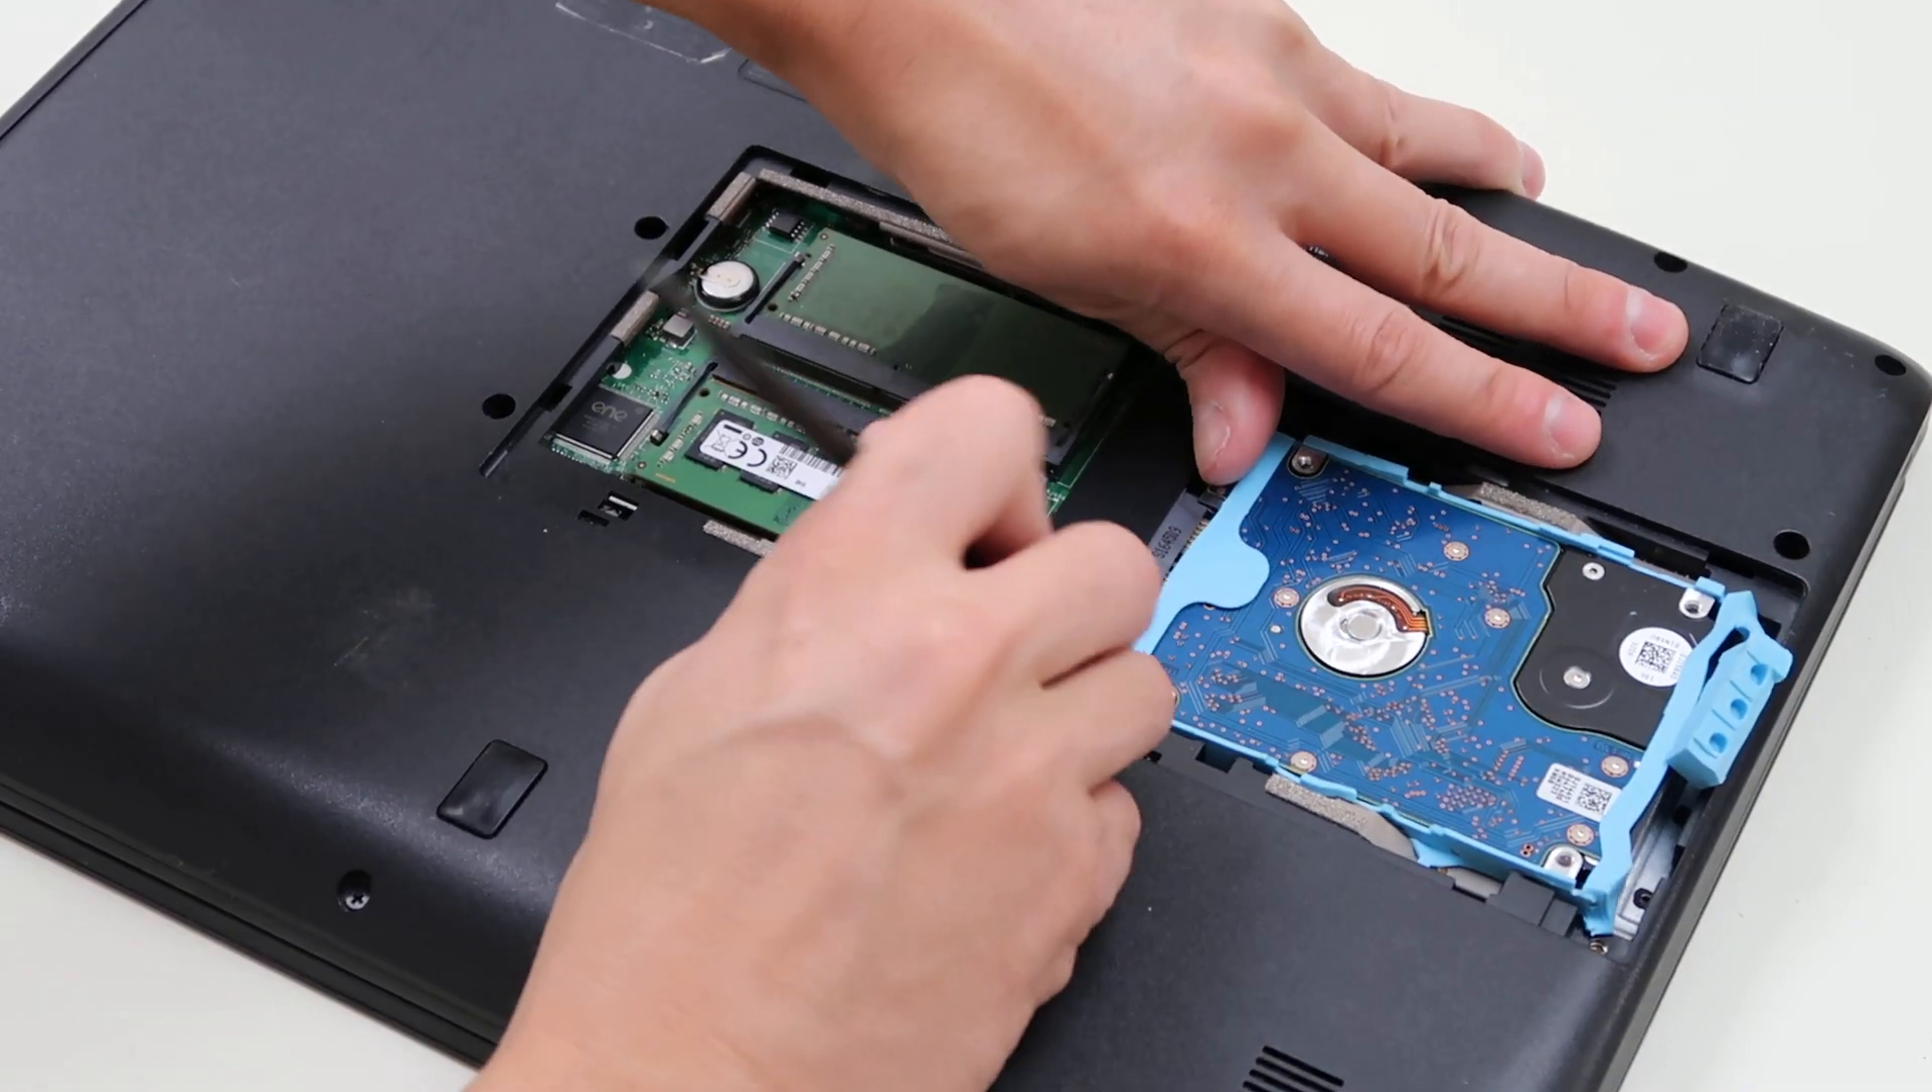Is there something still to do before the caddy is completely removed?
Yes.